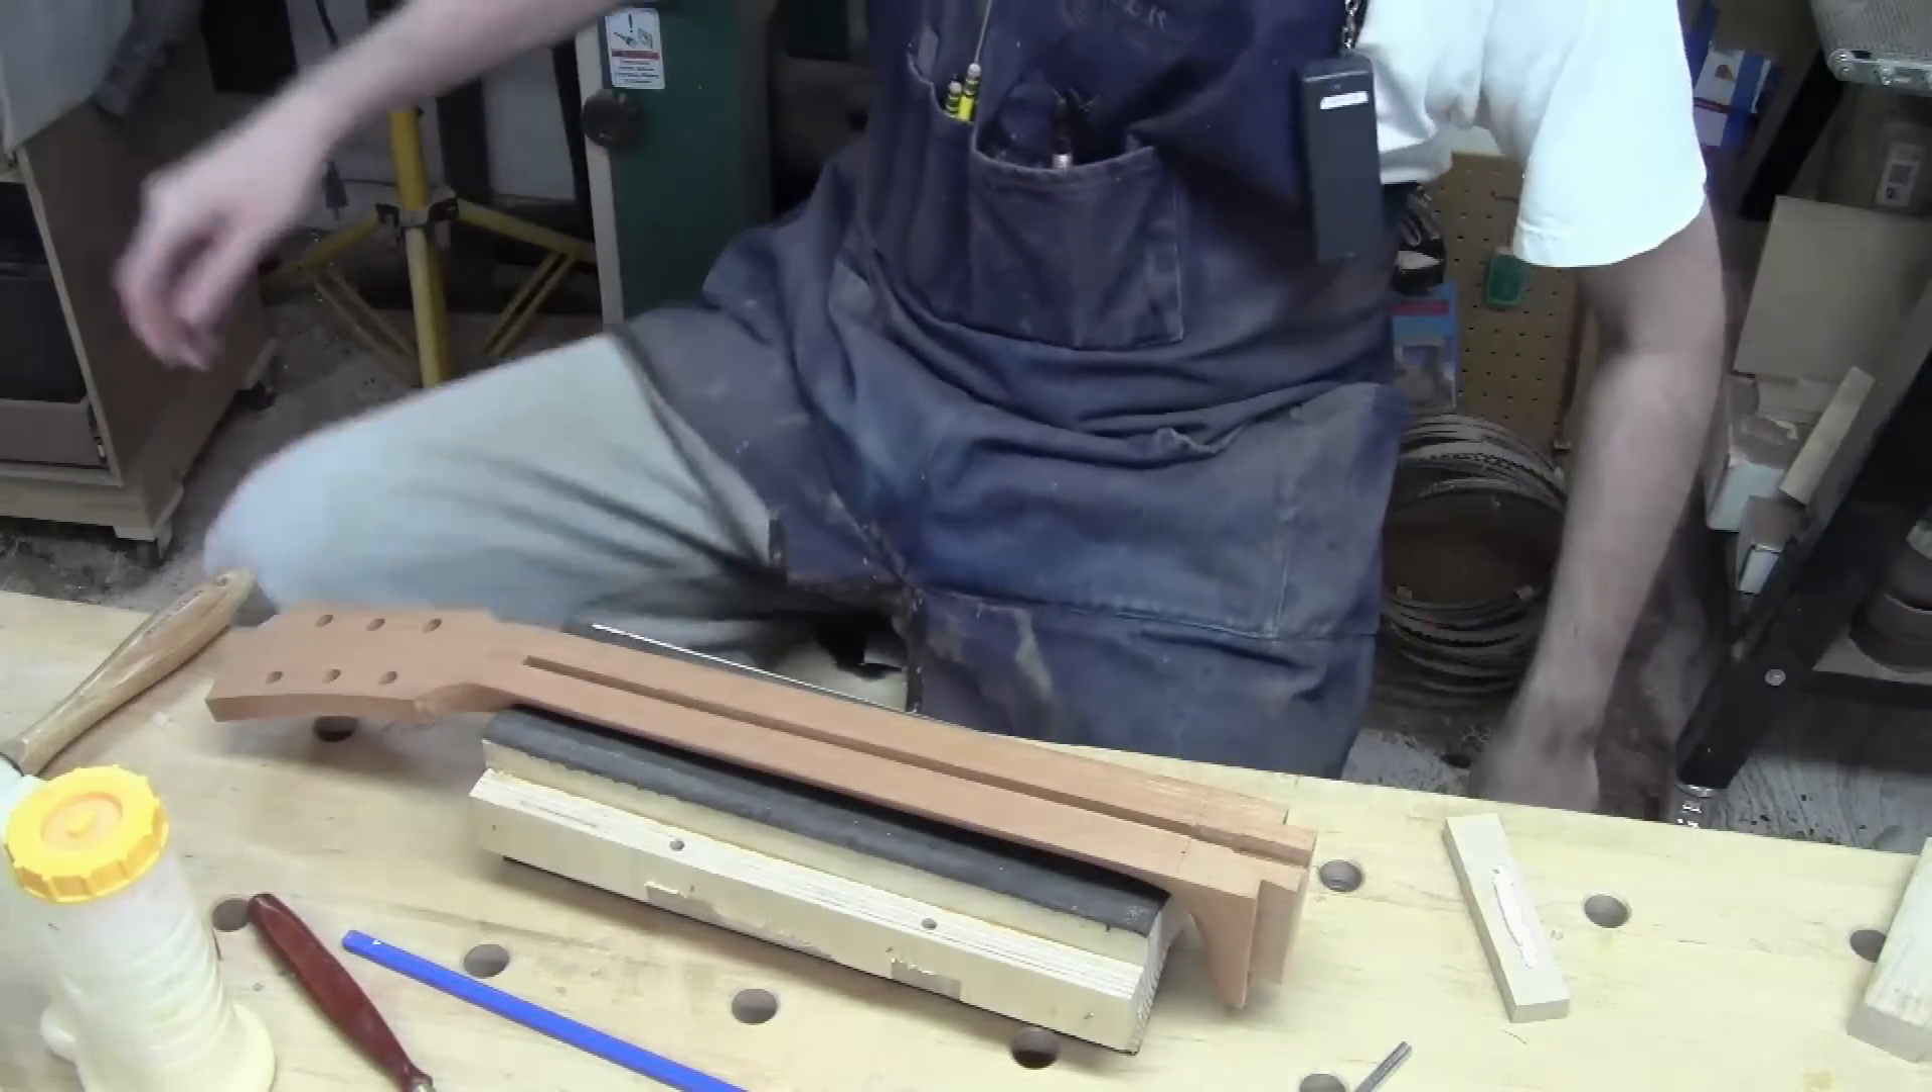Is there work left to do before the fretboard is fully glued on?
Yes.